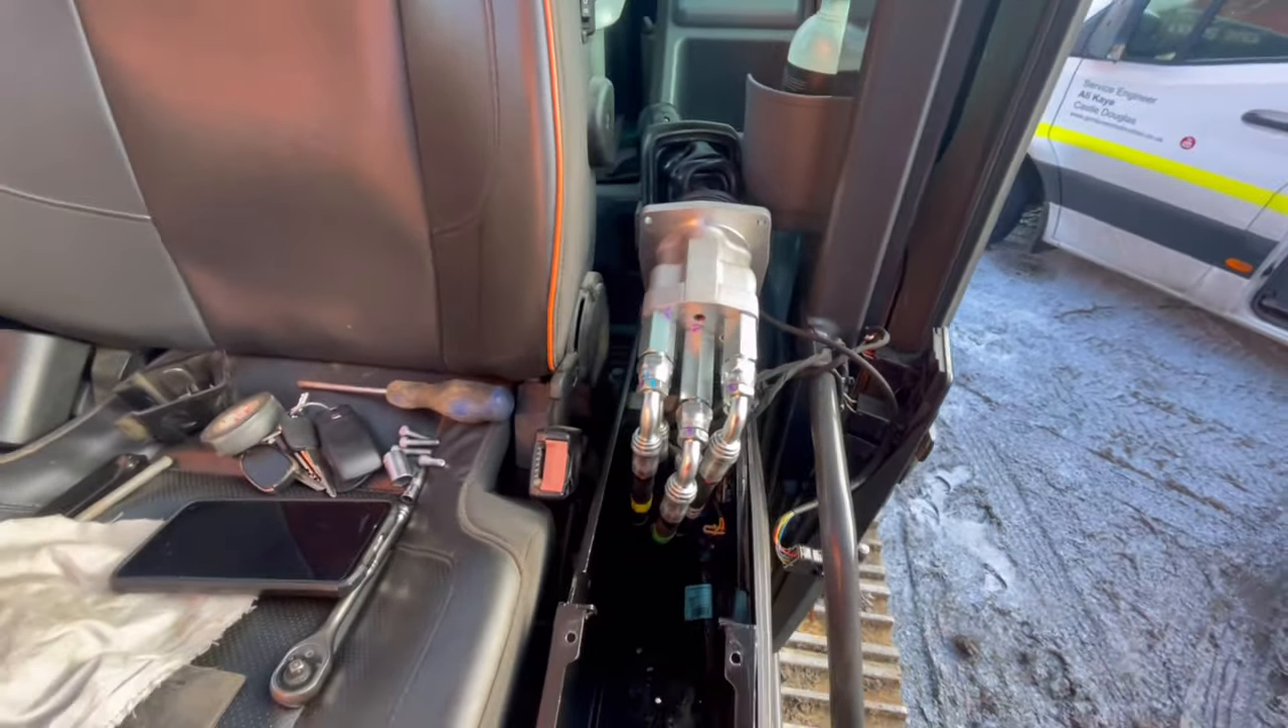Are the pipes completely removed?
No.